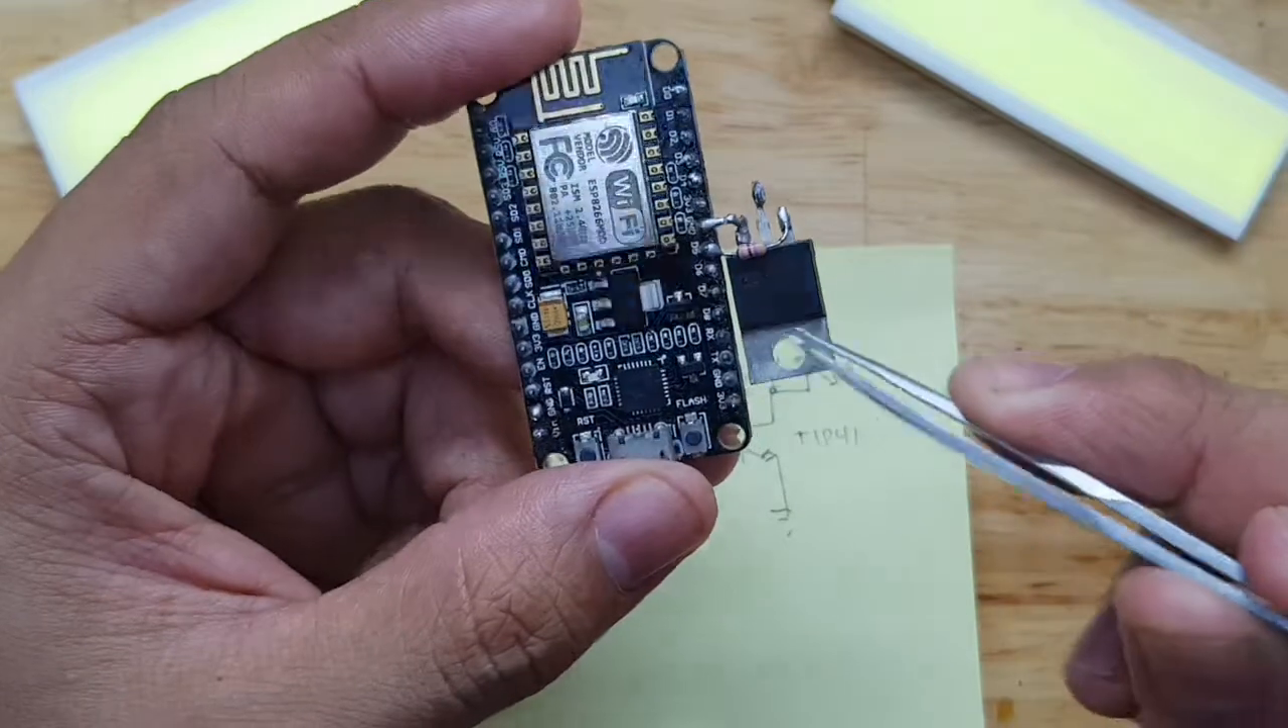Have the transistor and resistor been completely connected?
Yes.